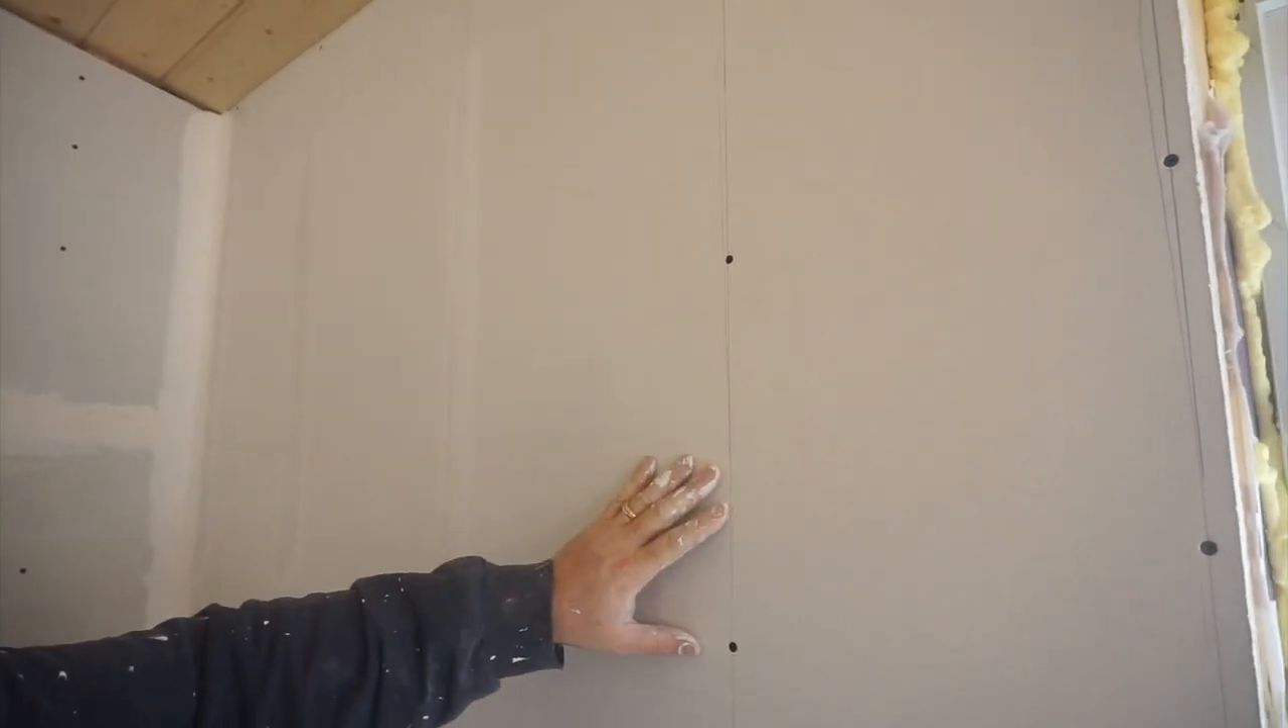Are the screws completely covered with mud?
No.